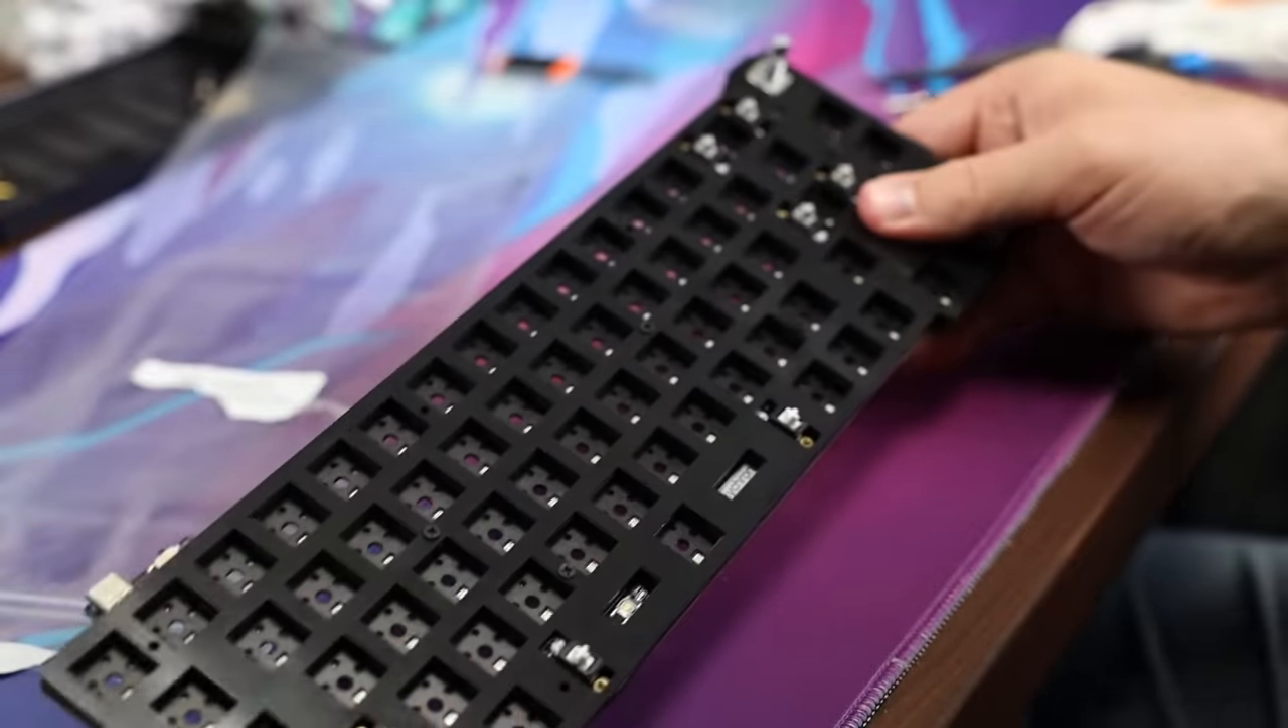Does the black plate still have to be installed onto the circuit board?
No.